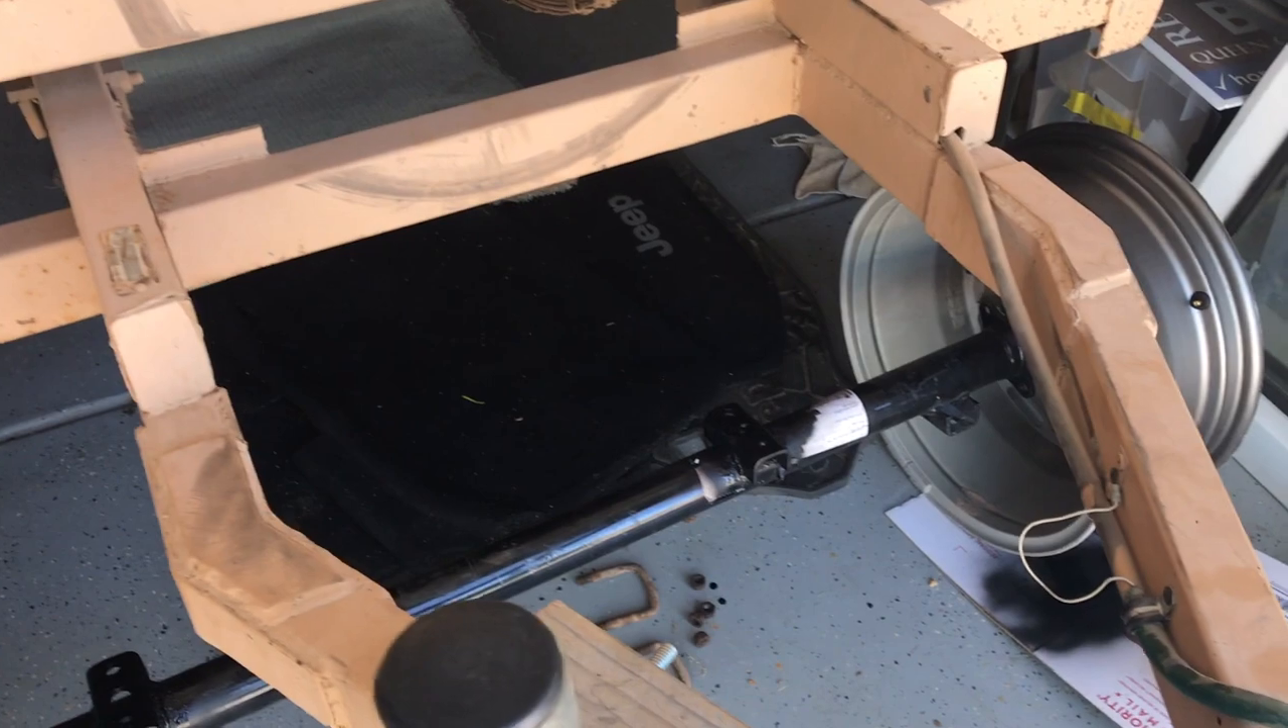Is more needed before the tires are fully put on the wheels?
Yes.